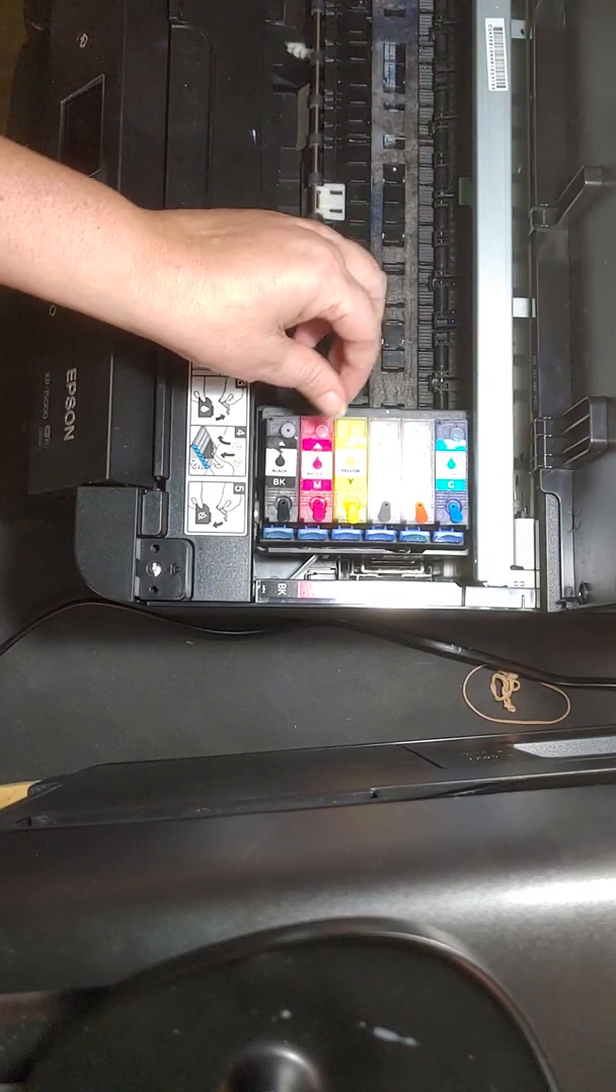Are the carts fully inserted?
Yes.